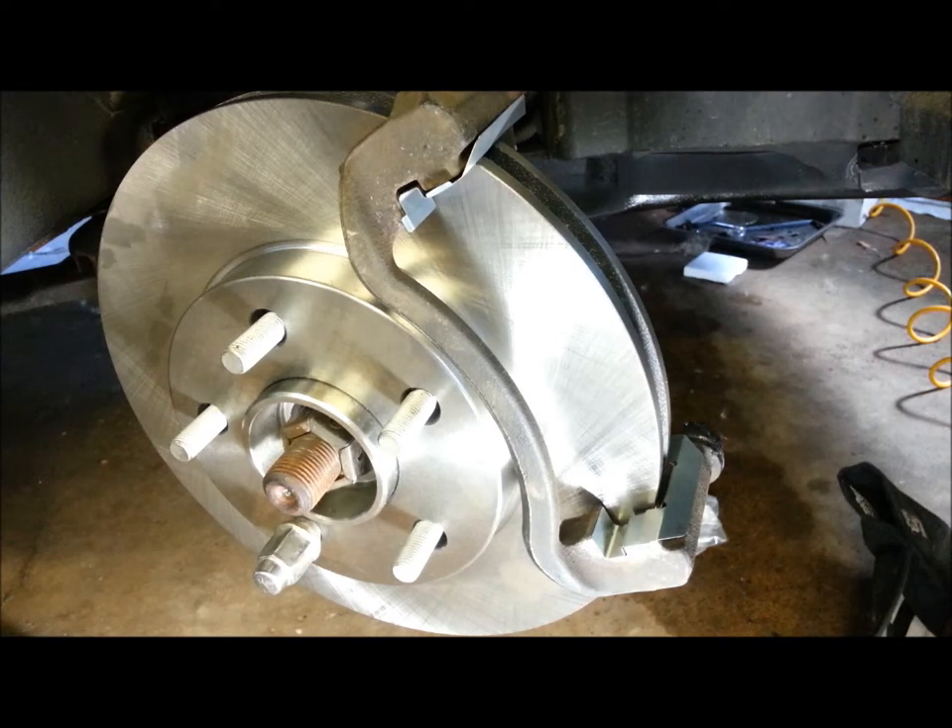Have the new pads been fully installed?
No.